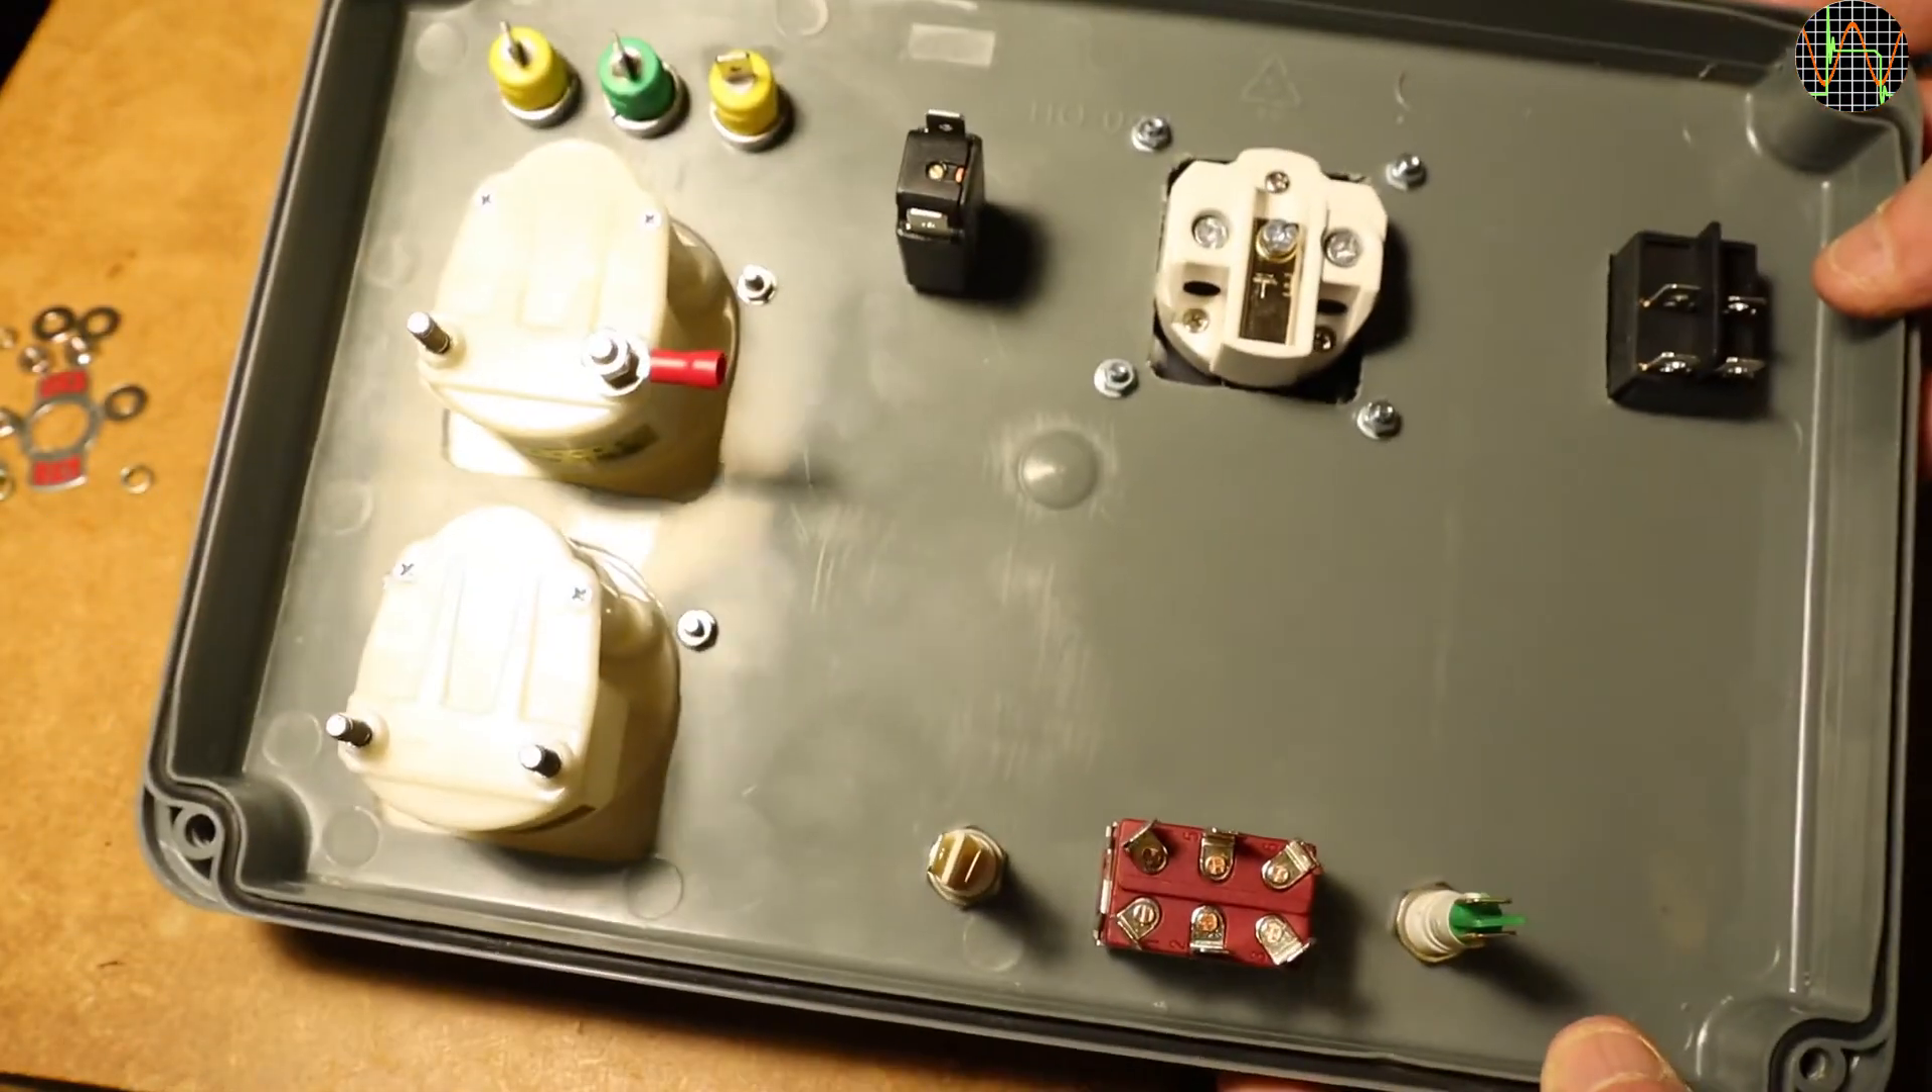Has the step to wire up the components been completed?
No.